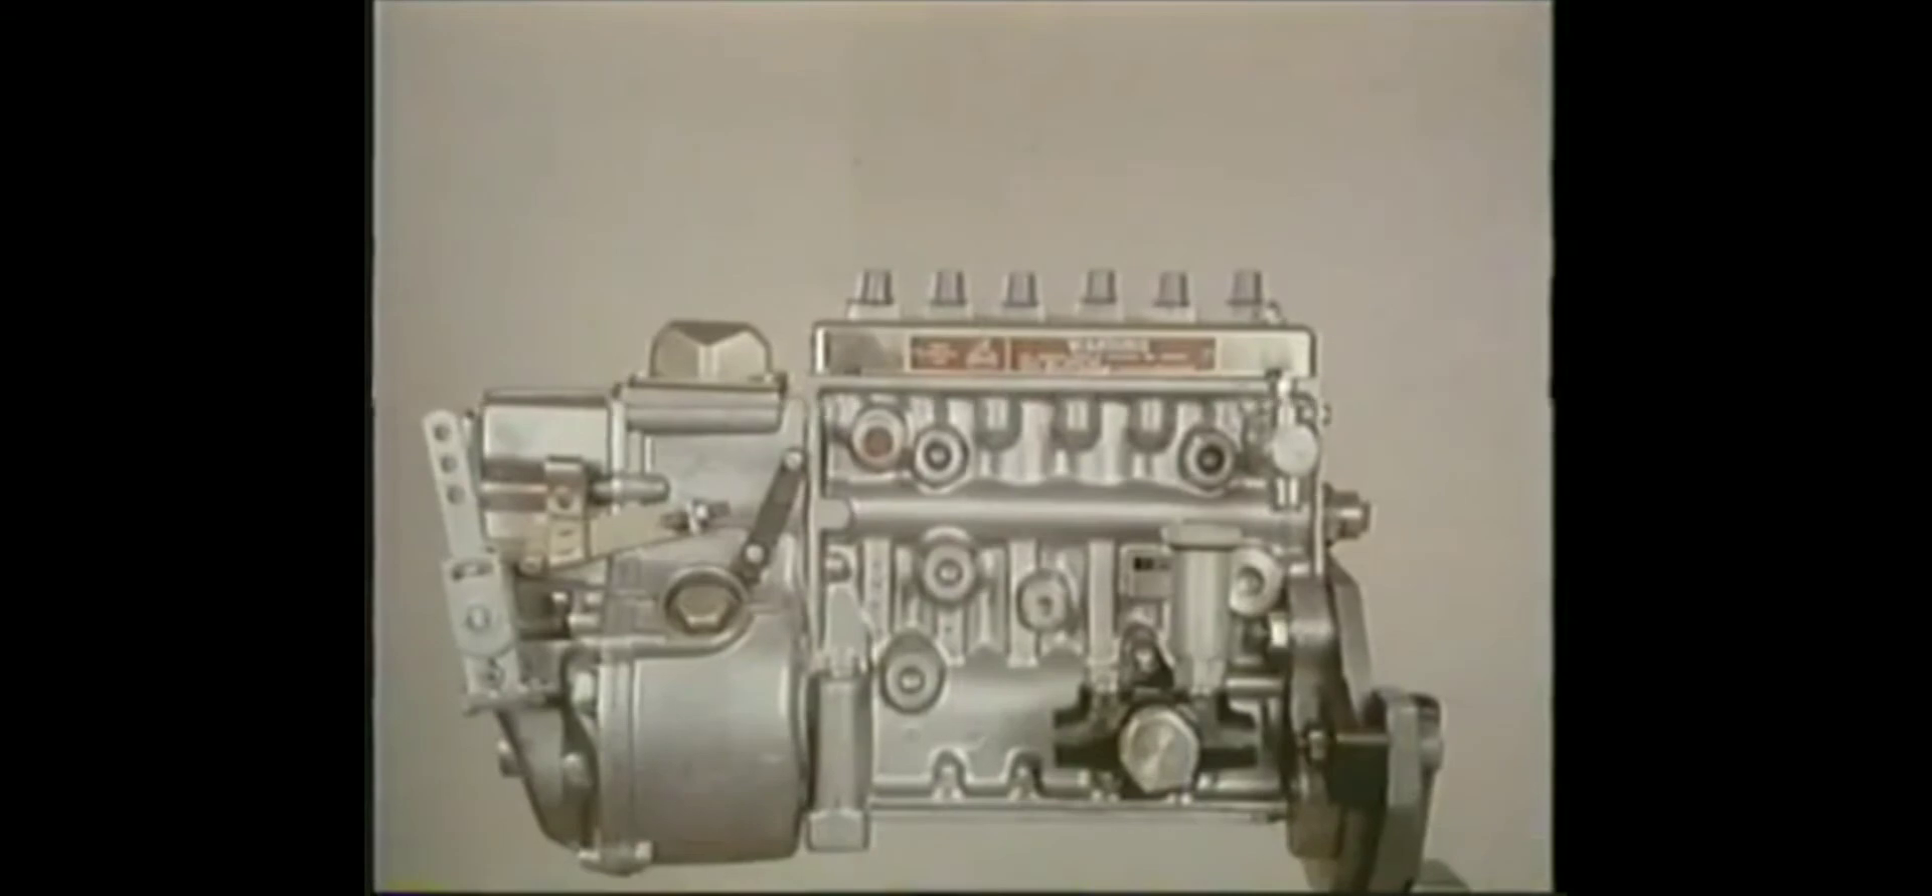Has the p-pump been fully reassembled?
Yes.